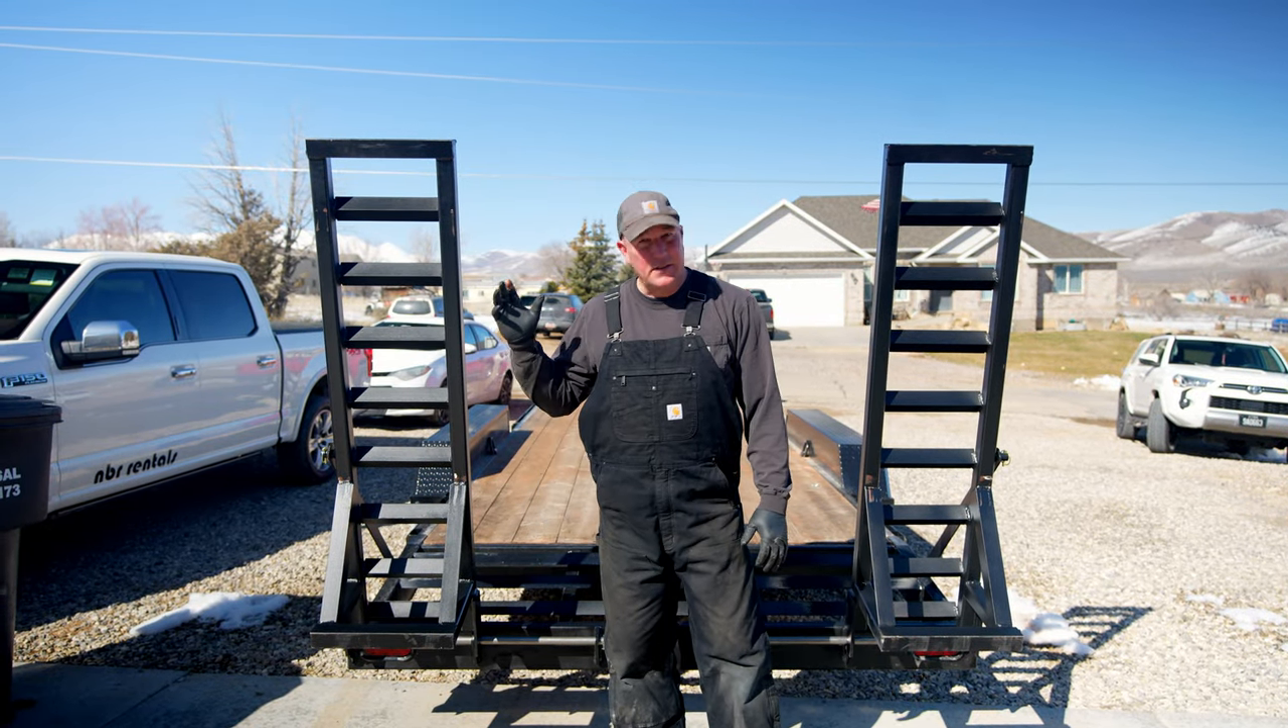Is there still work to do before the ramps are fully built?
No.